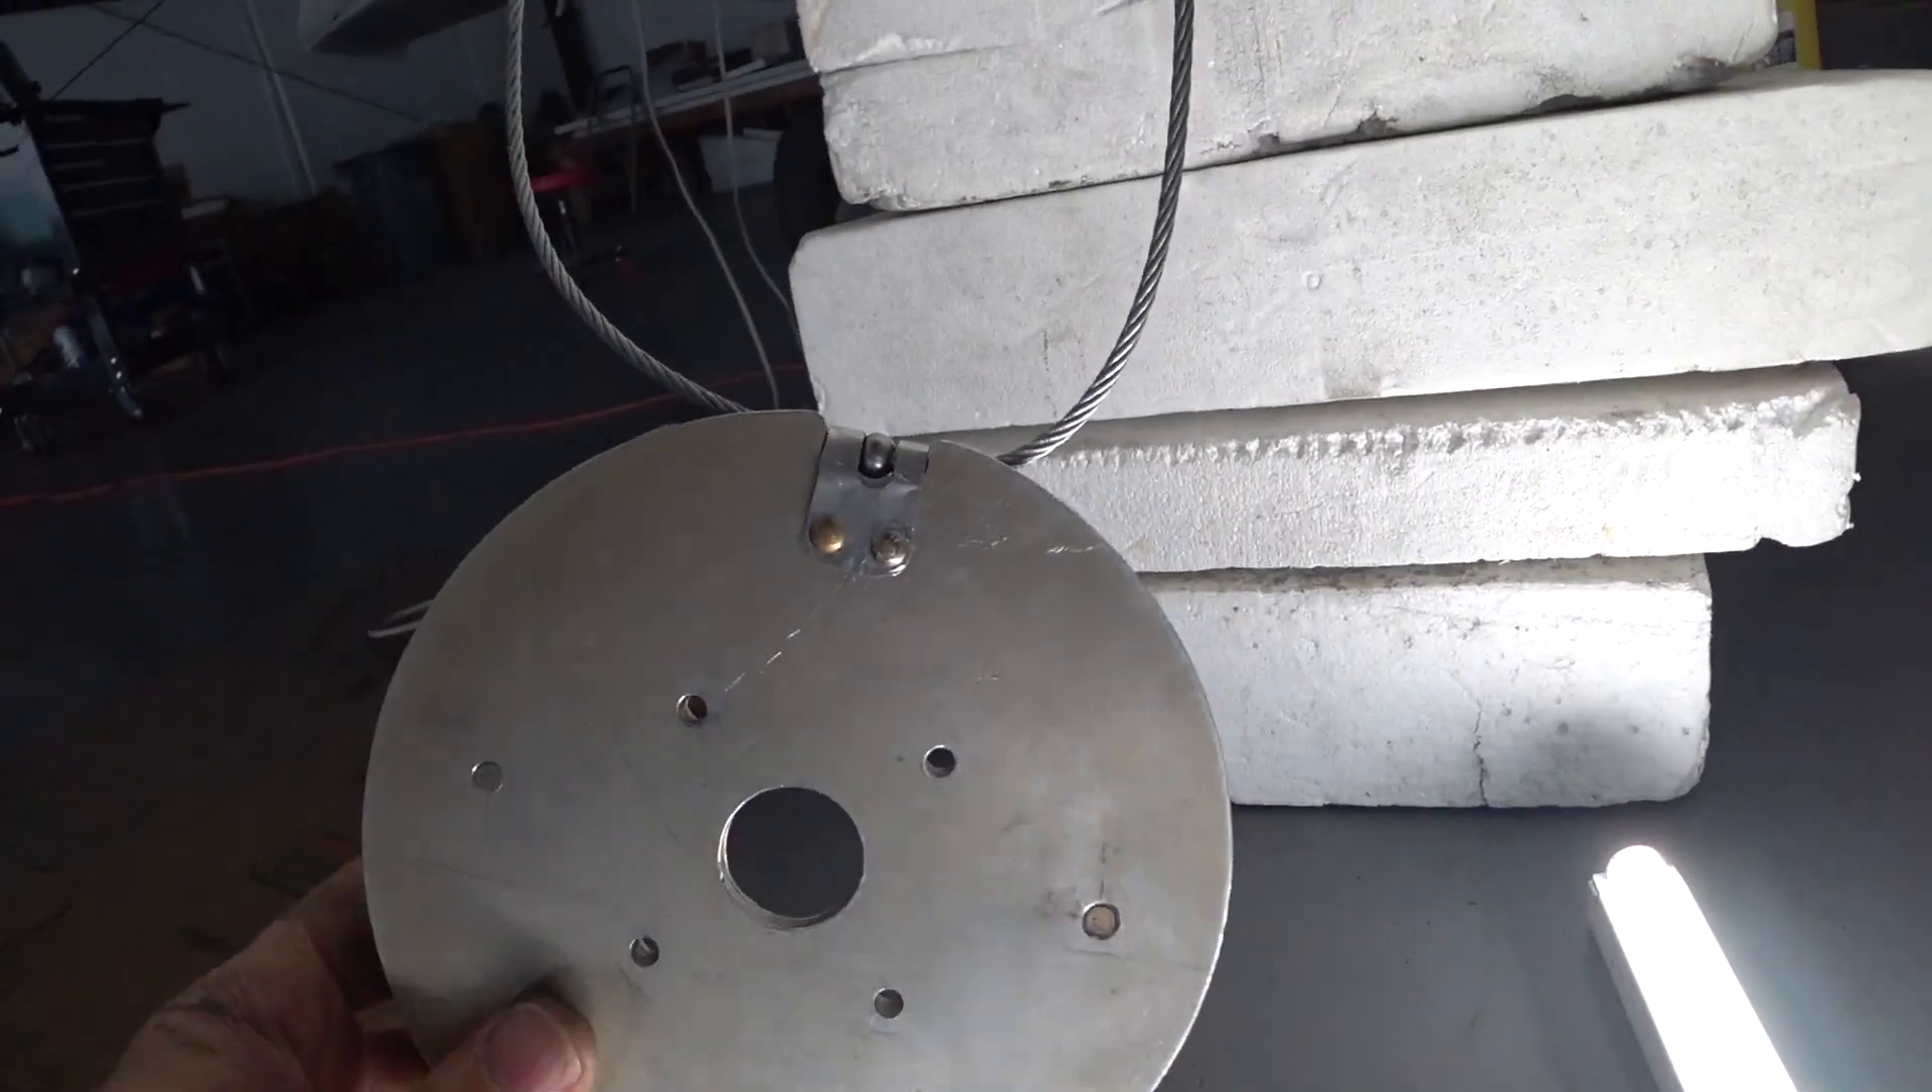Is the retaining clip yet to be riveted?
No.